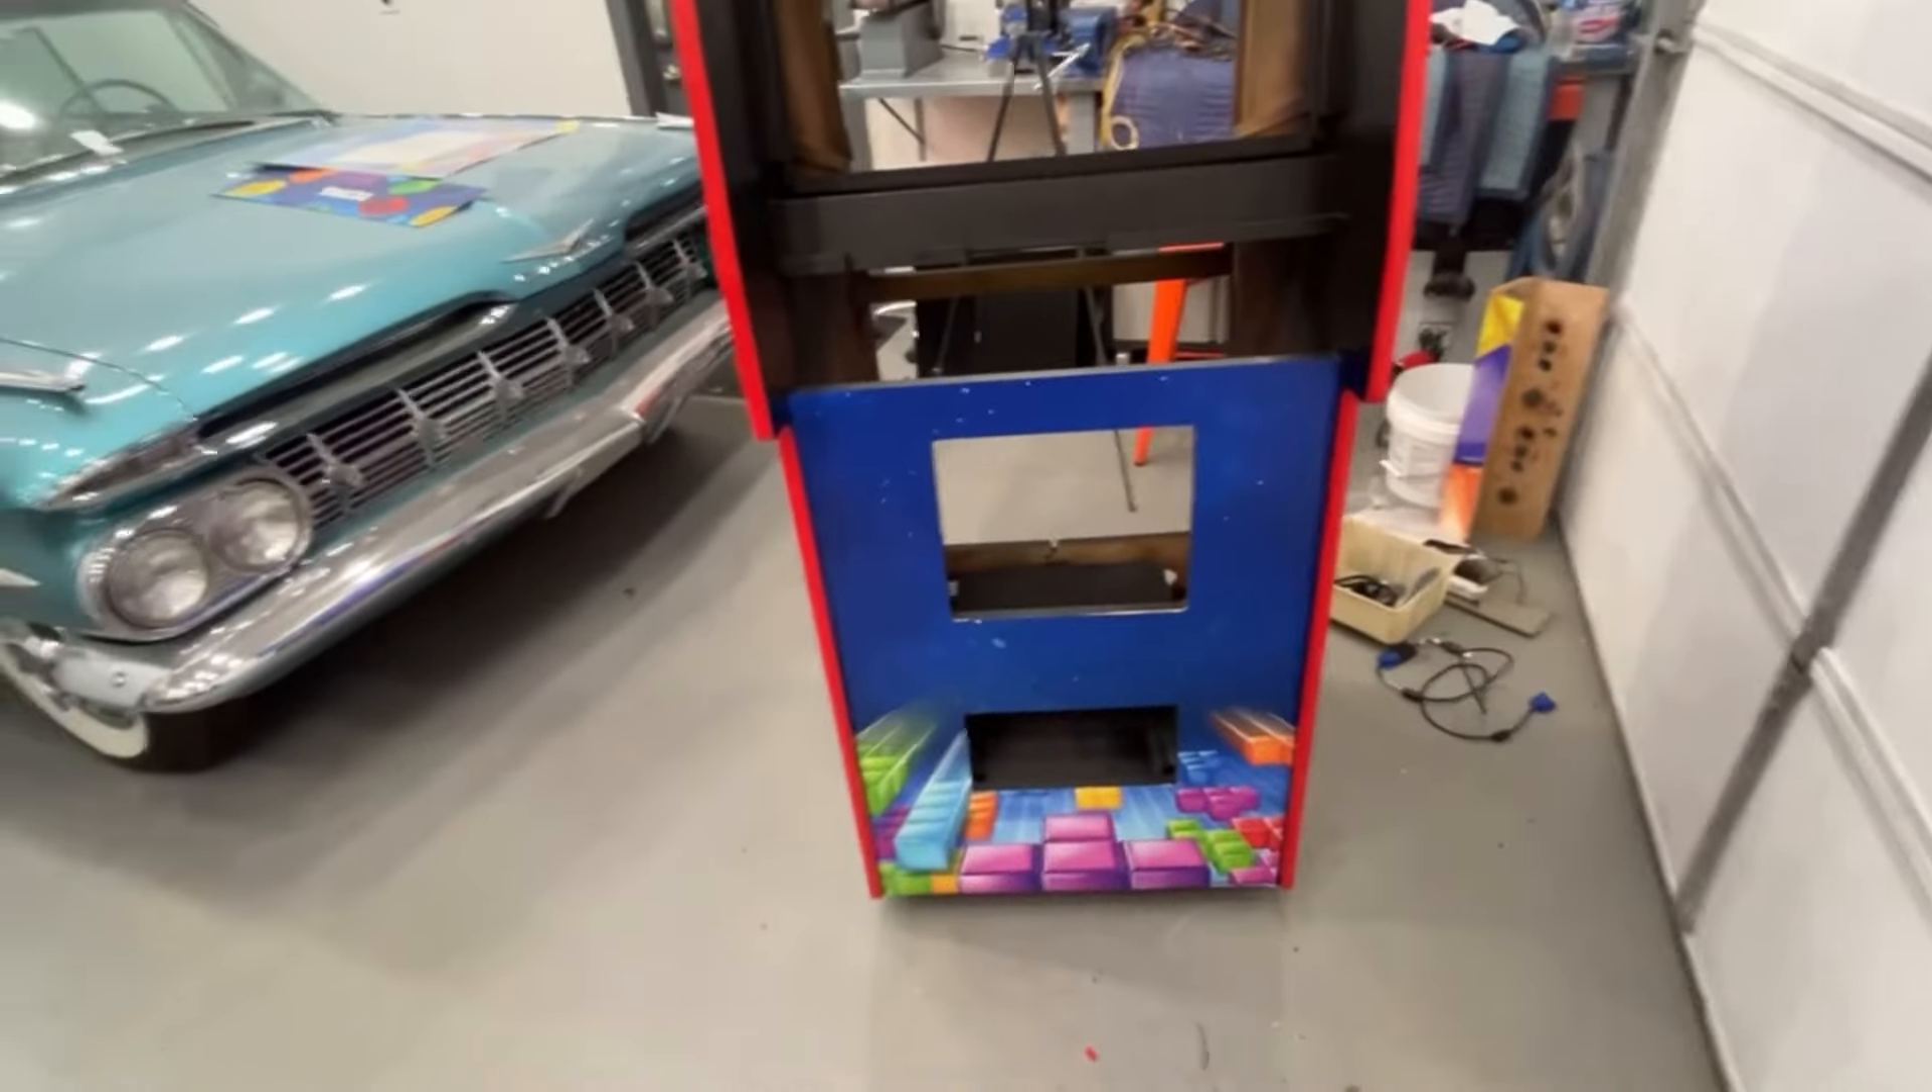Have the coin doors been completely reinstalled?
No.